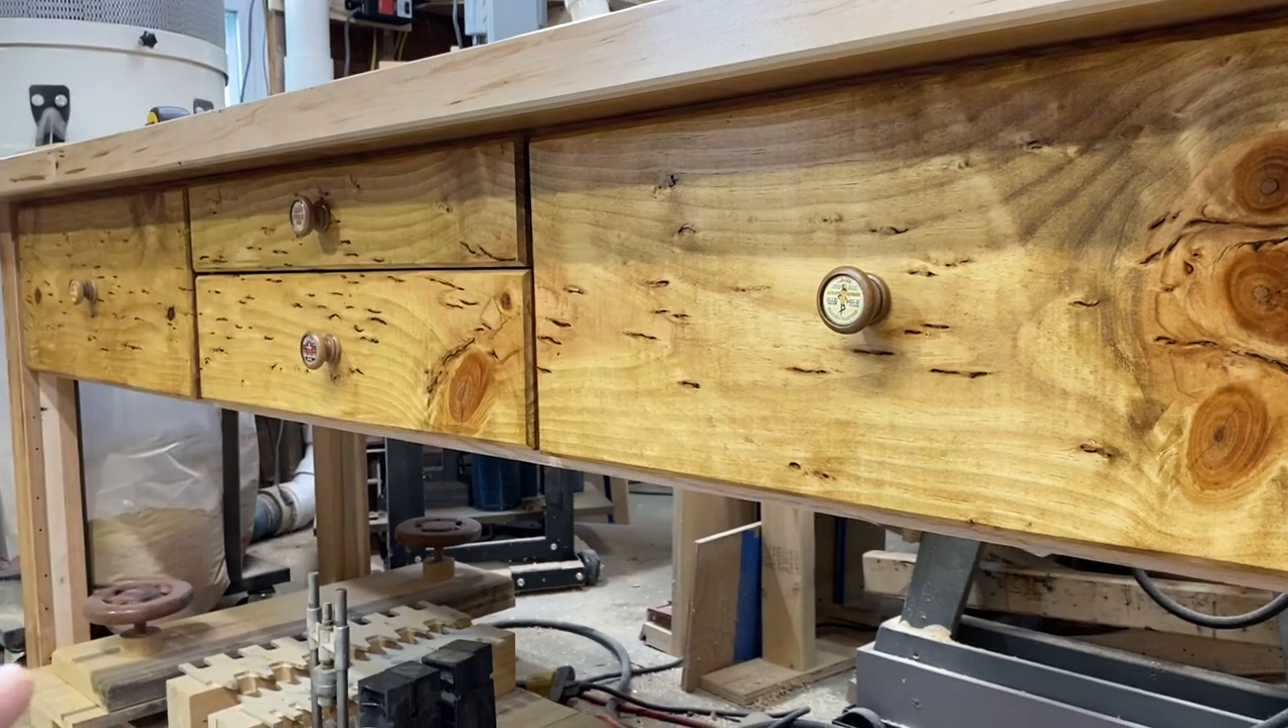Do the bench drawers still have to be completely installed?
No.